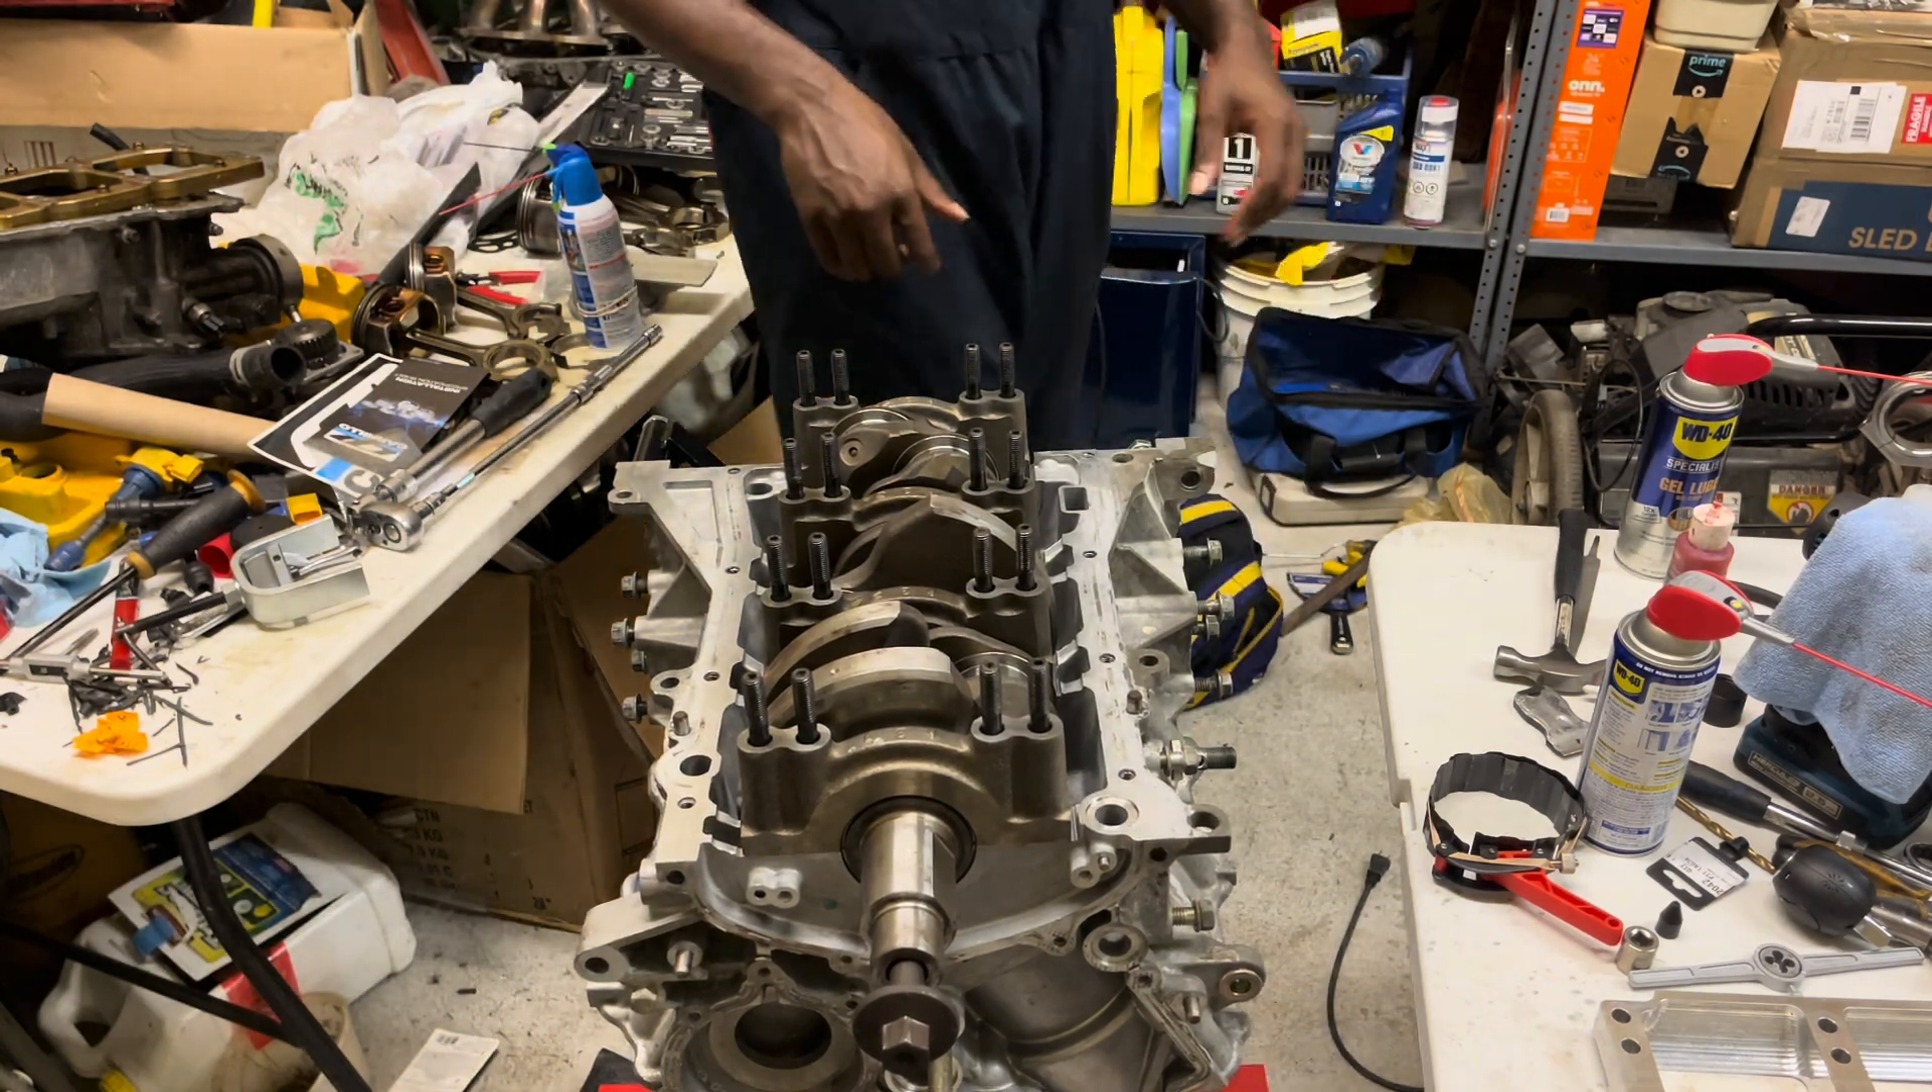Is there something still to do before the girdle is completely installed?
Yes.